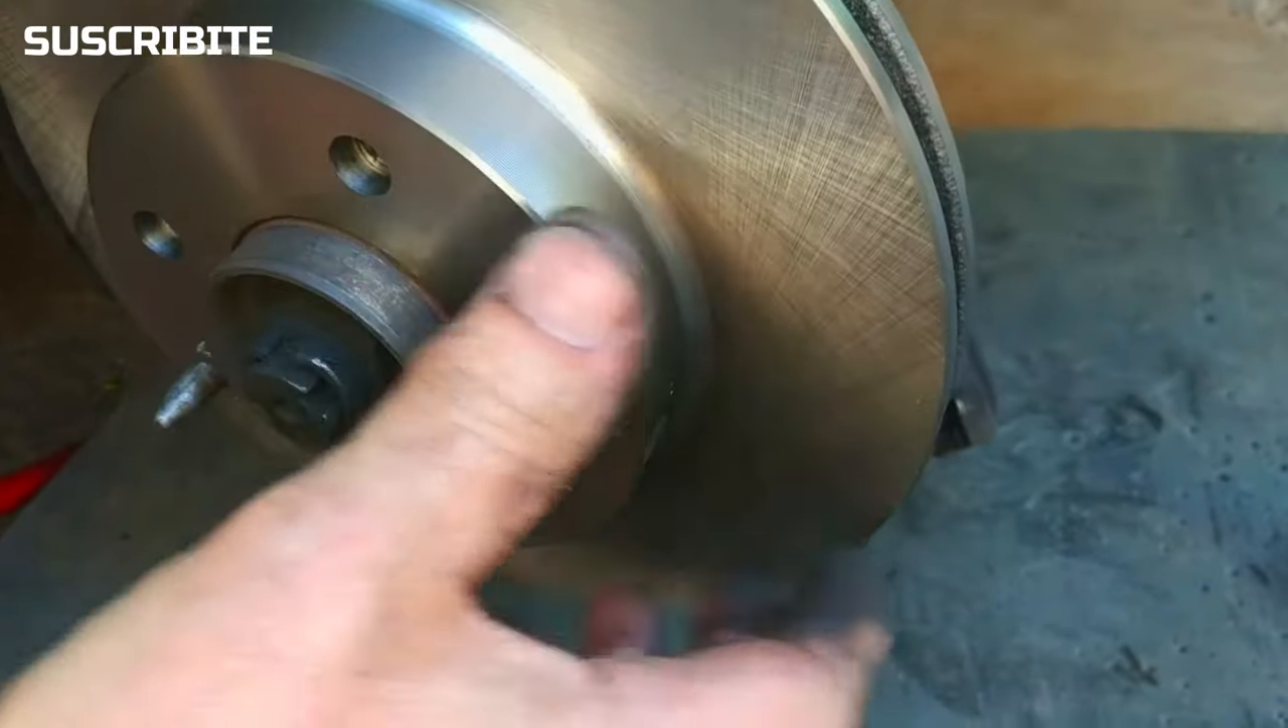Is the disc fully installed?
Yes.